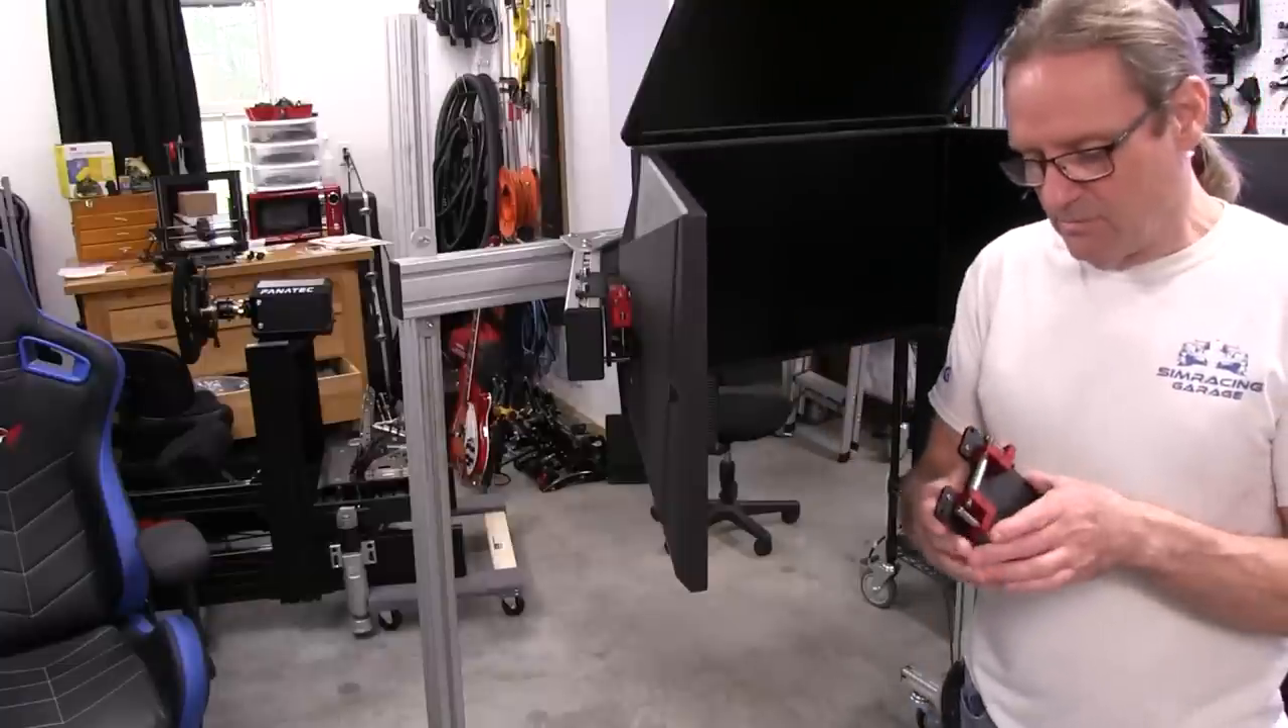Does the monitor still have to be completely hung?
No.